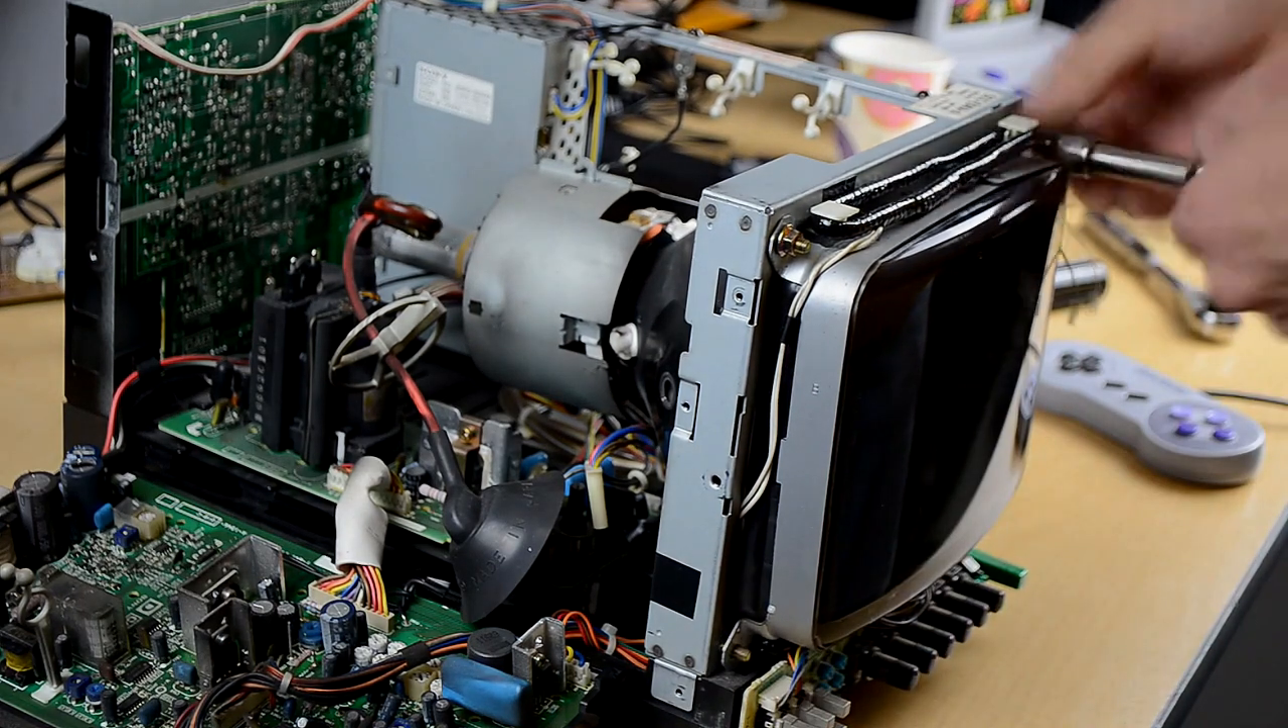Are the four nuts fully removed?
No.